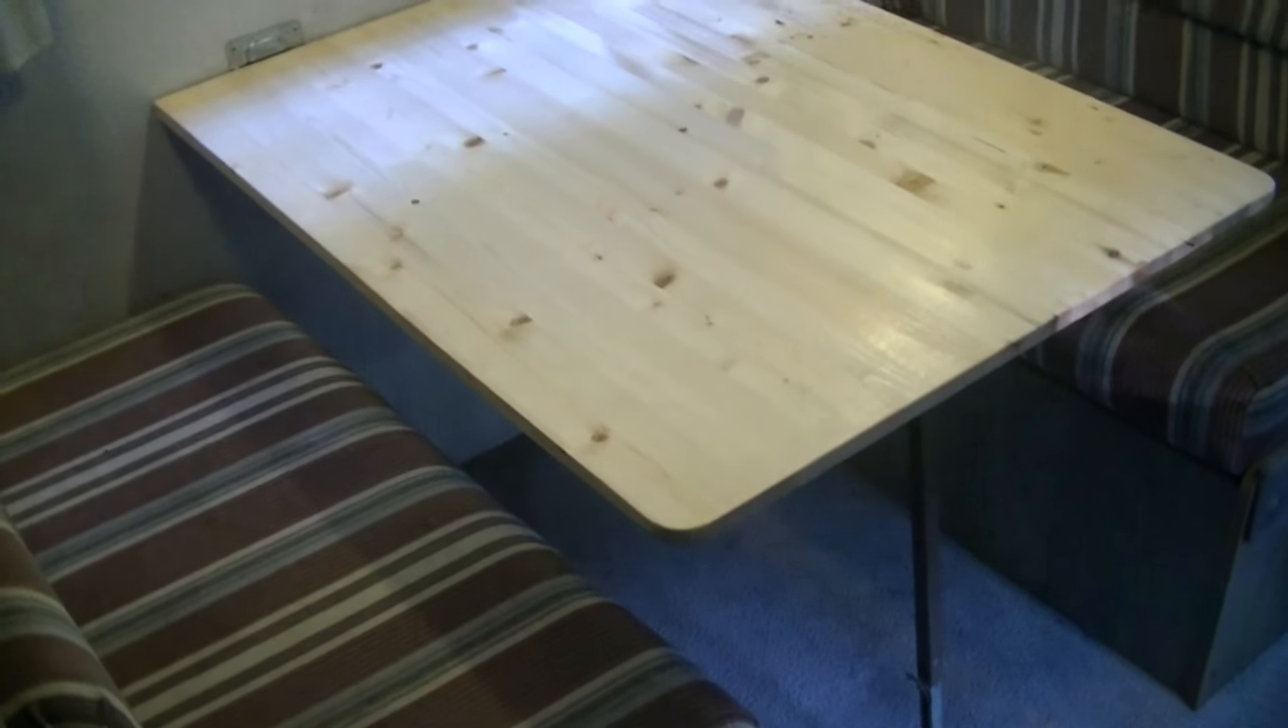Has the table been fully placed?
Yes.